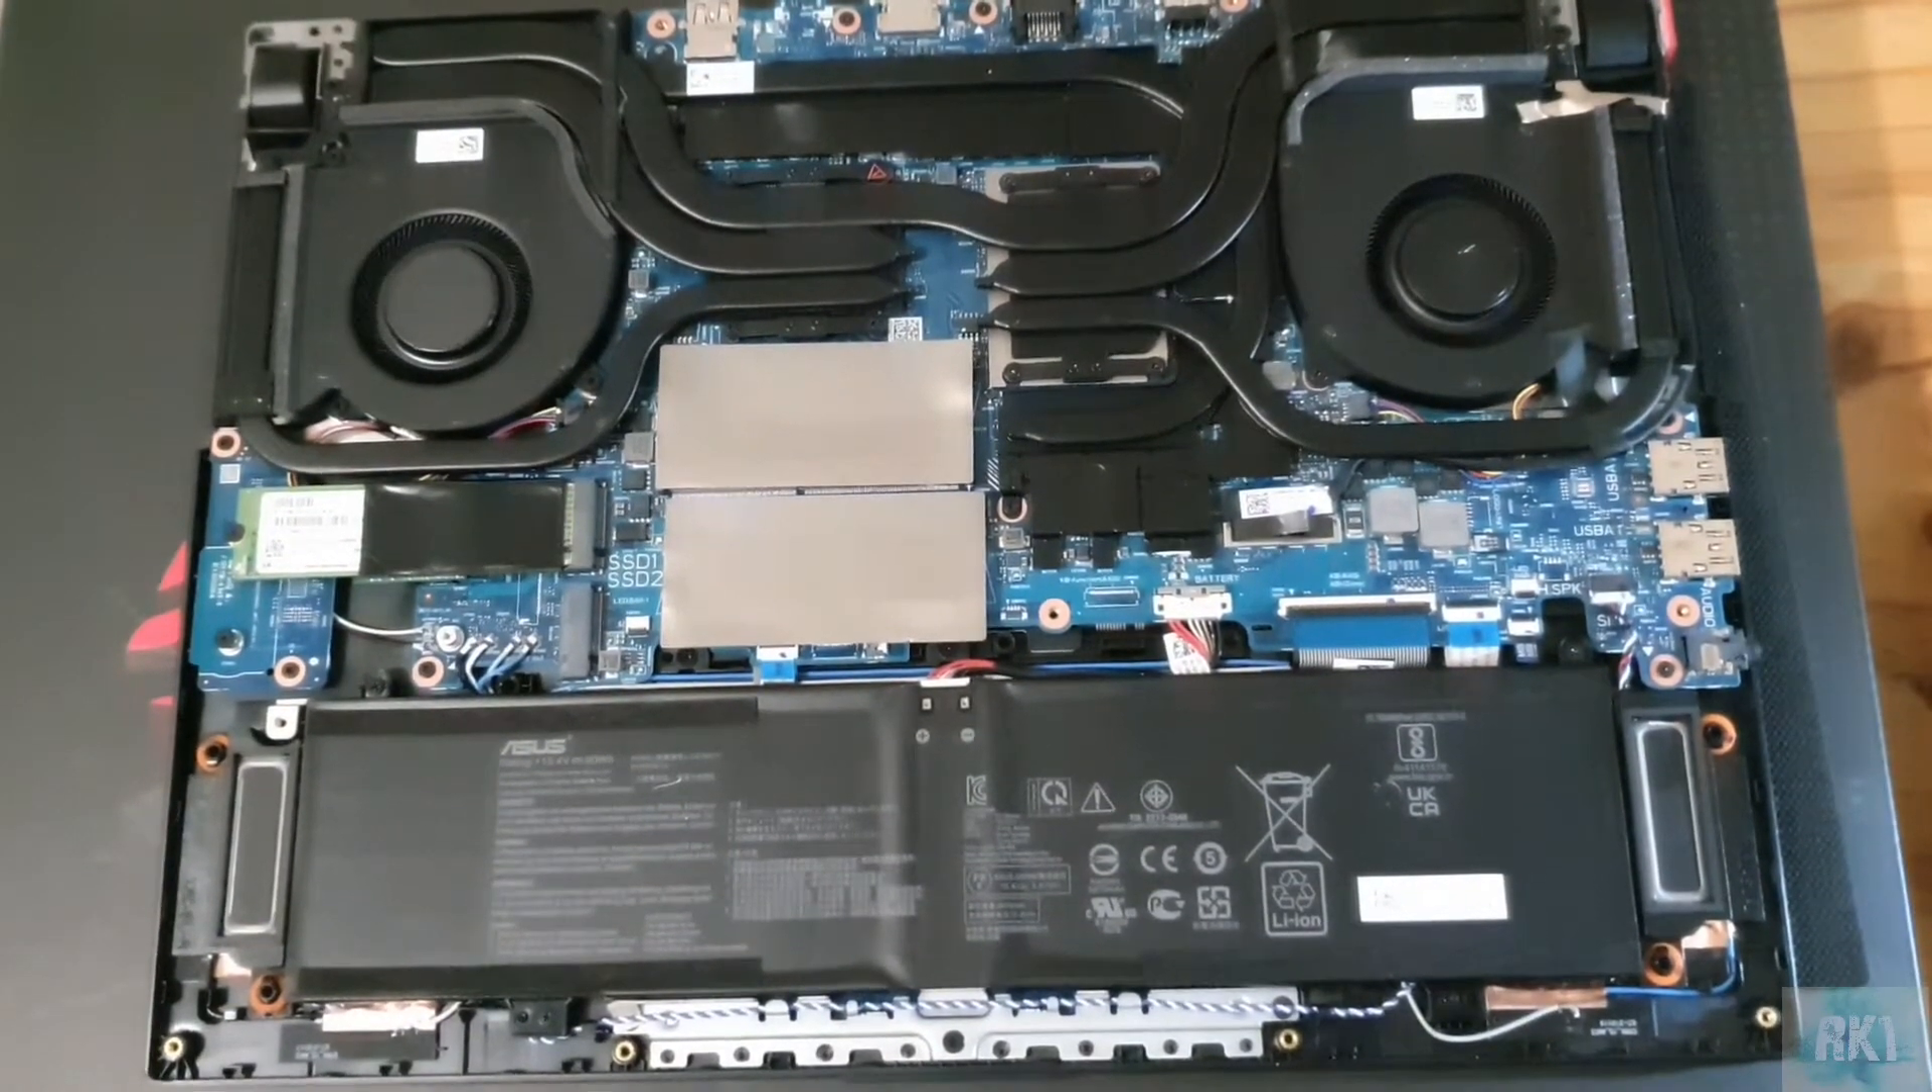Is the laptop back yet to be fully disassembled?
No.